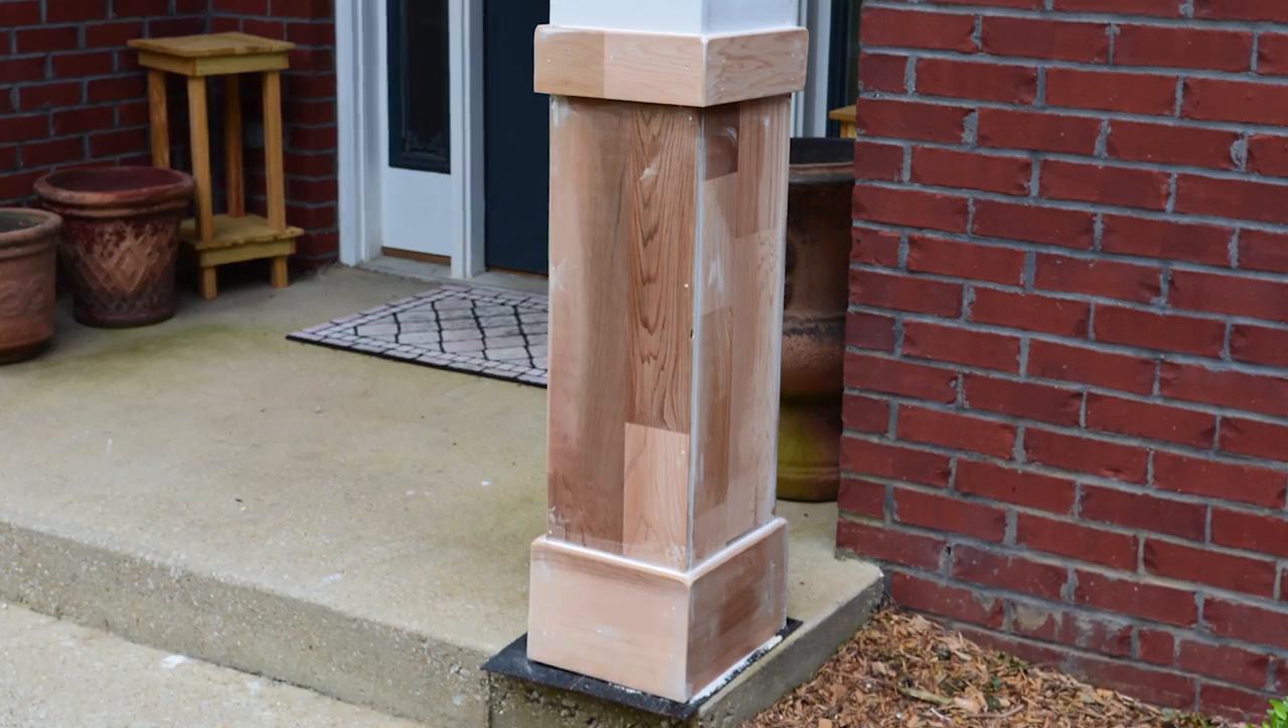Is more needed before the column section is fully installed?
No.